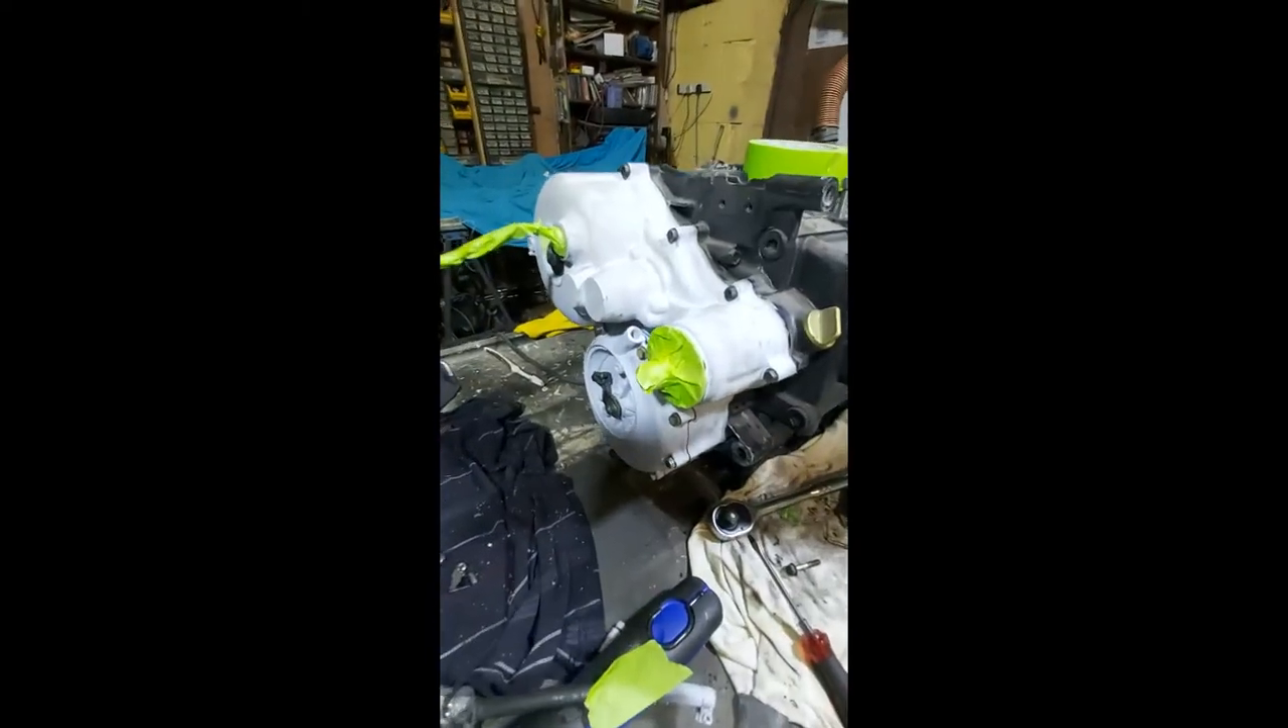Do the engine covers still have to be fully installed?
No.